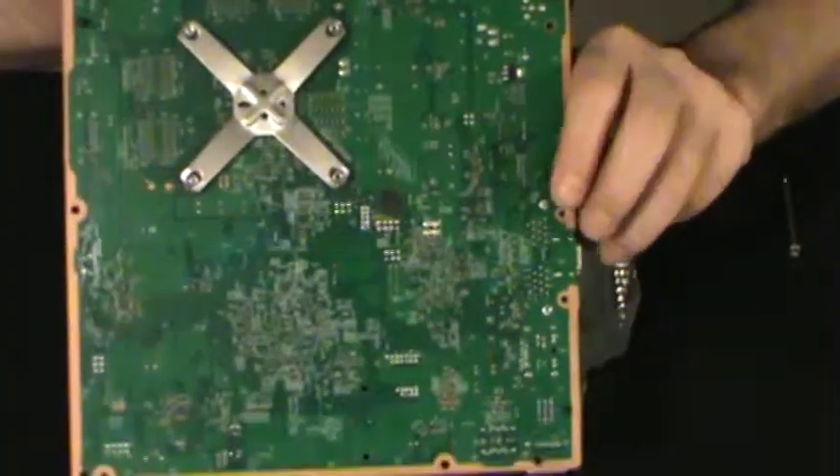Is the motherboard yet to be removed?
No.